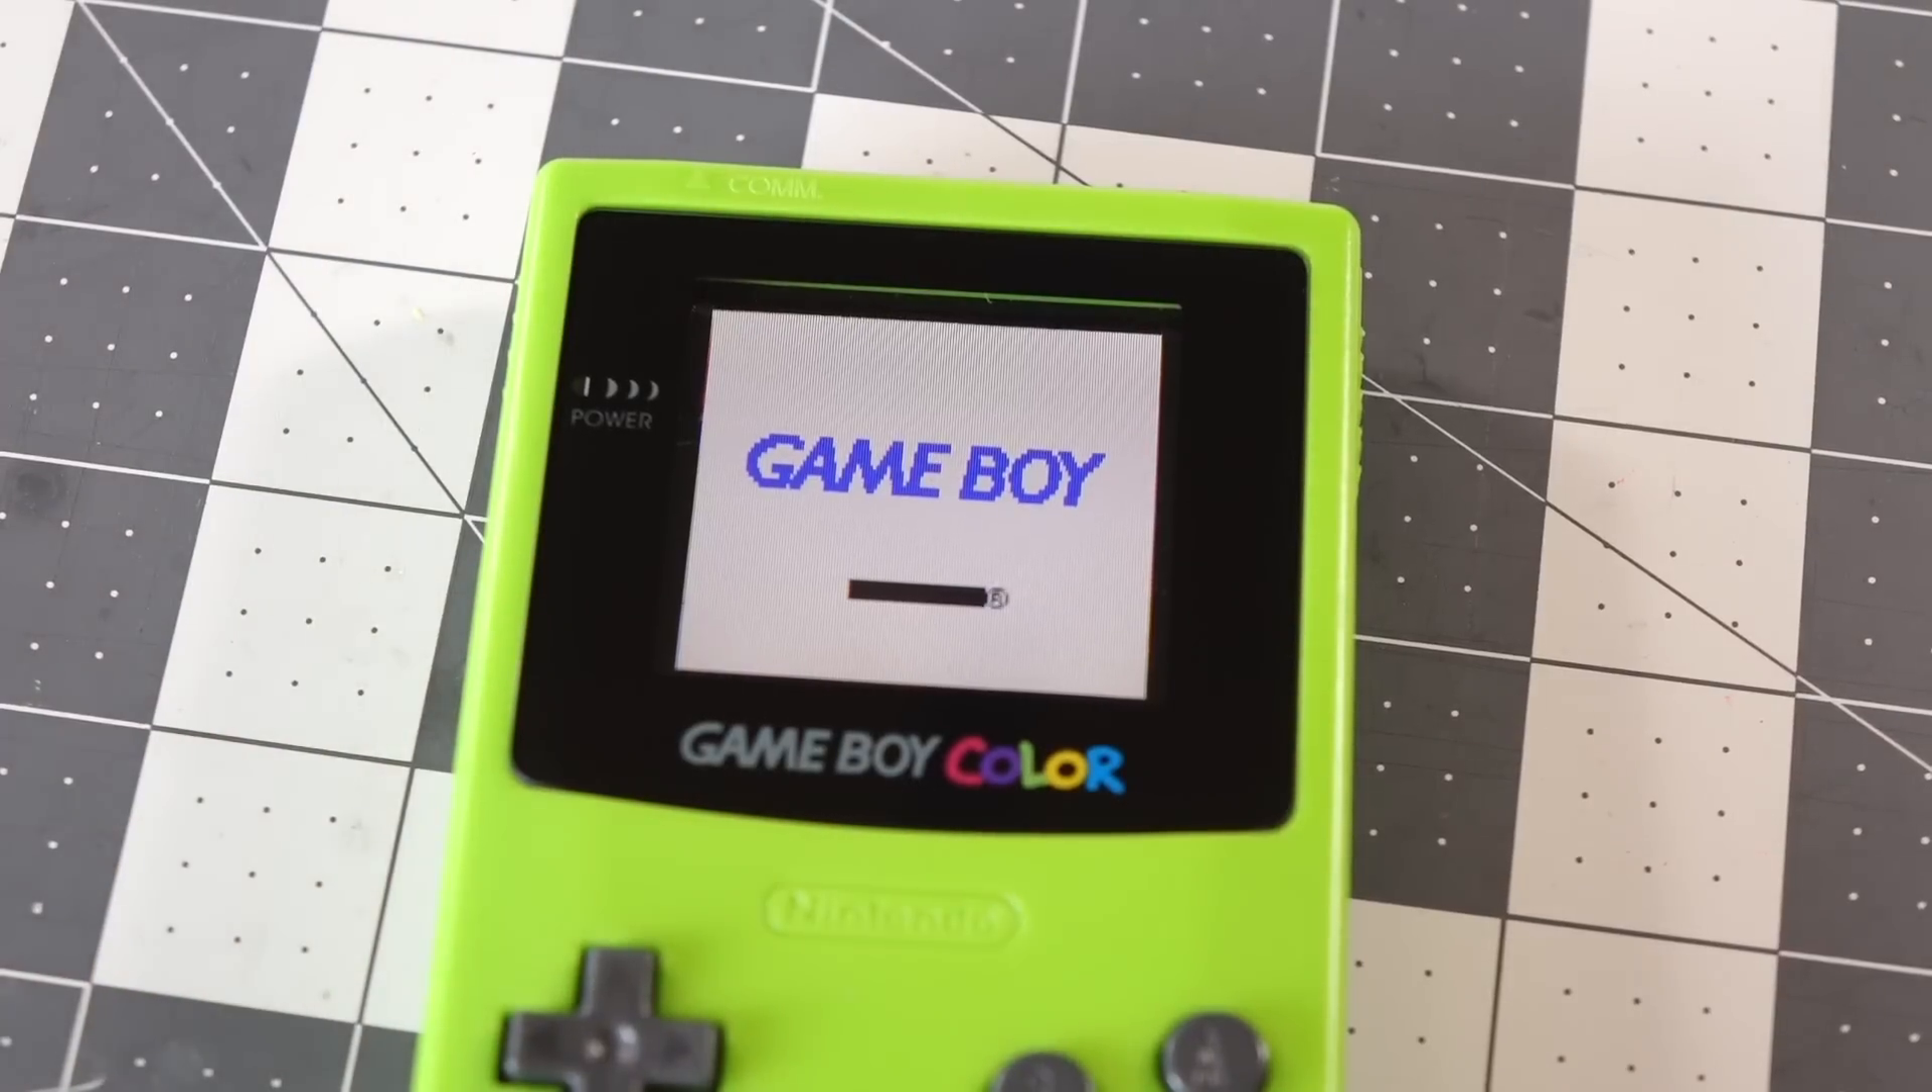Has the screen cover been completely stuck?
Yes.